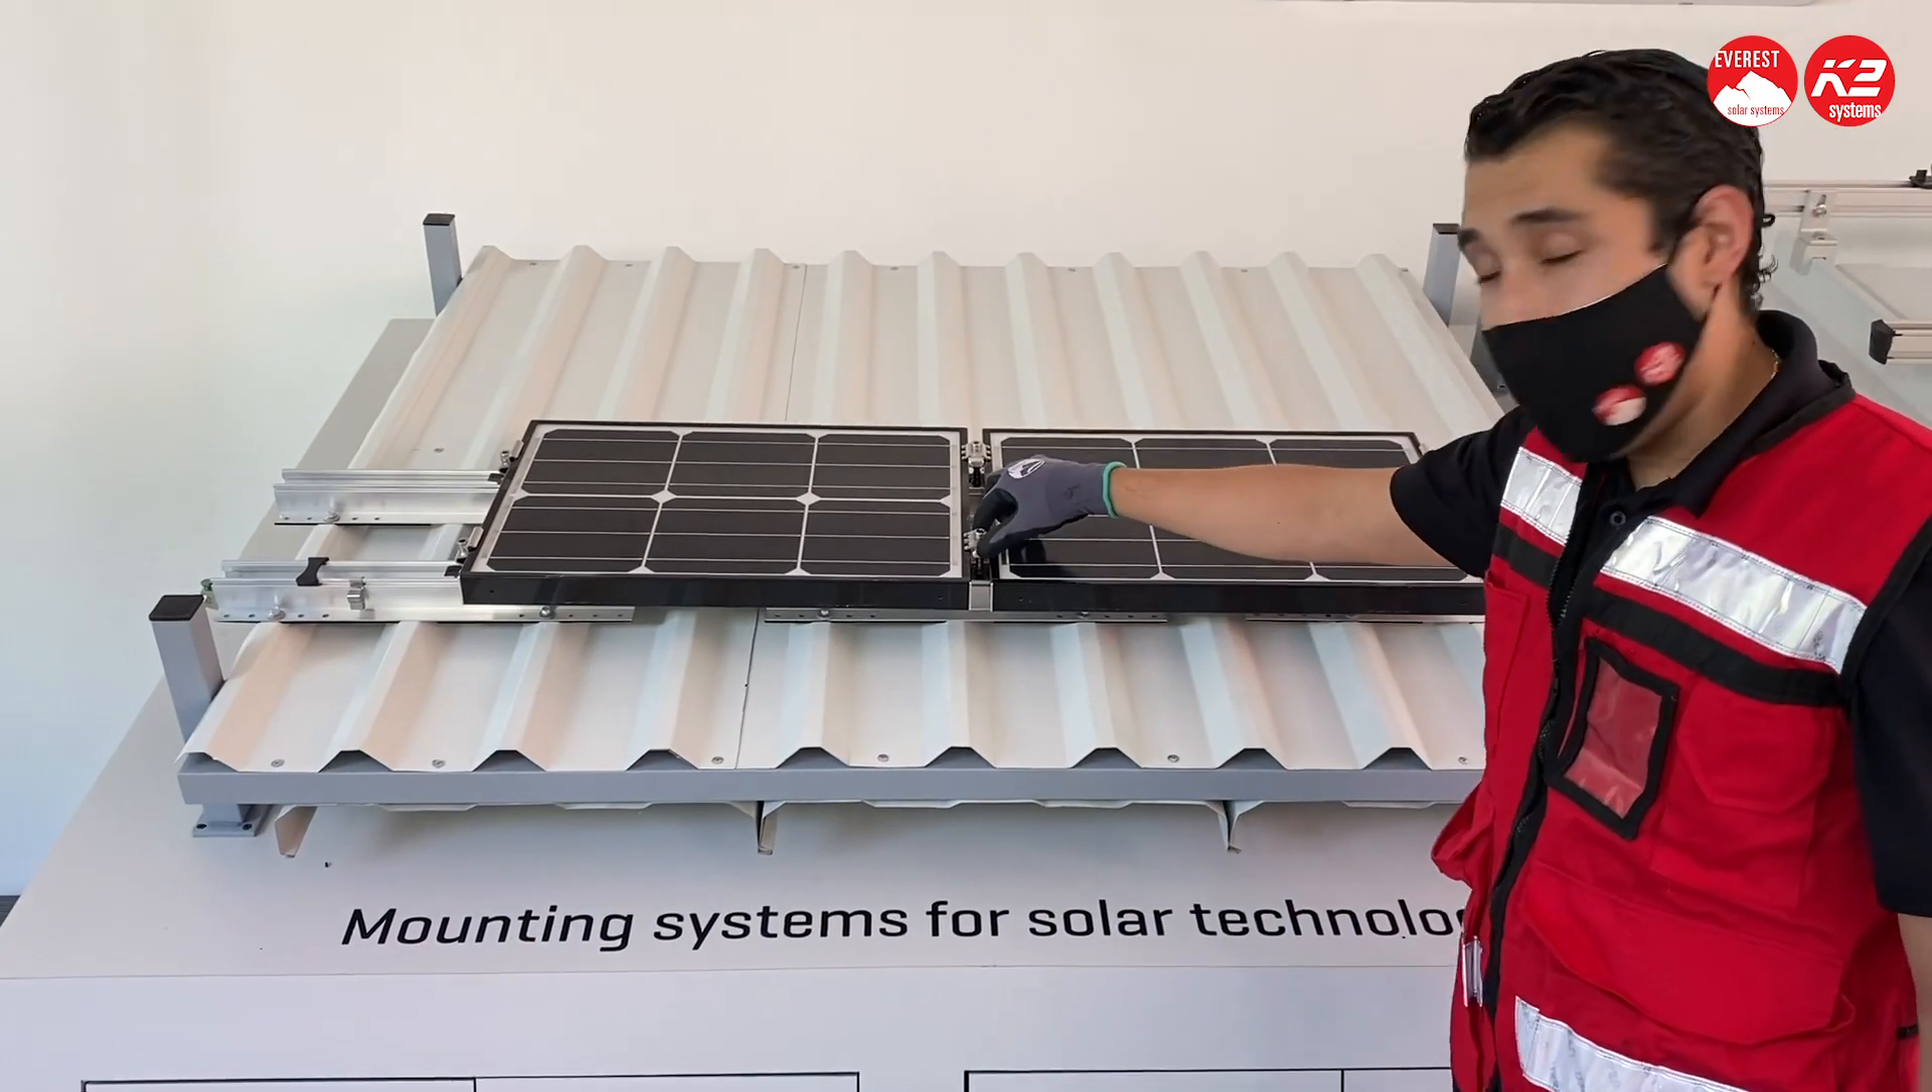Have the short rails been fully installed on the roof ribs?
Yes.